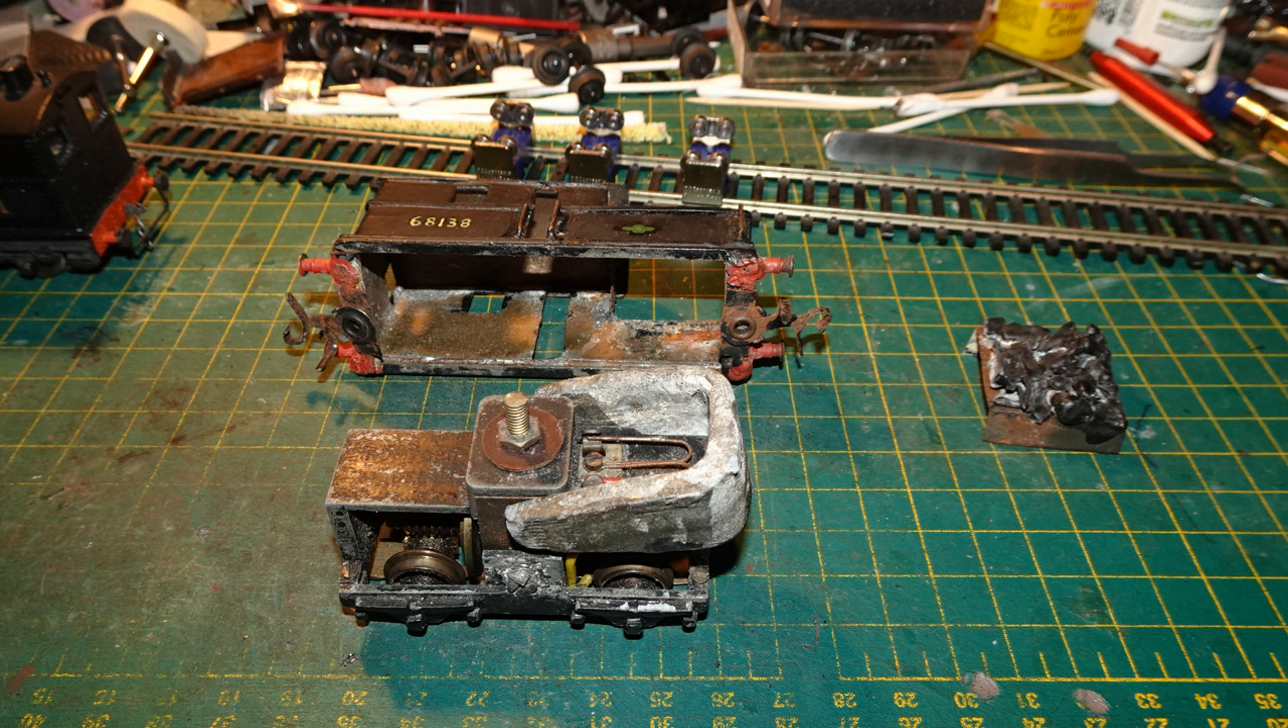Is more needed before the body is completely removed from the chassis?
No.